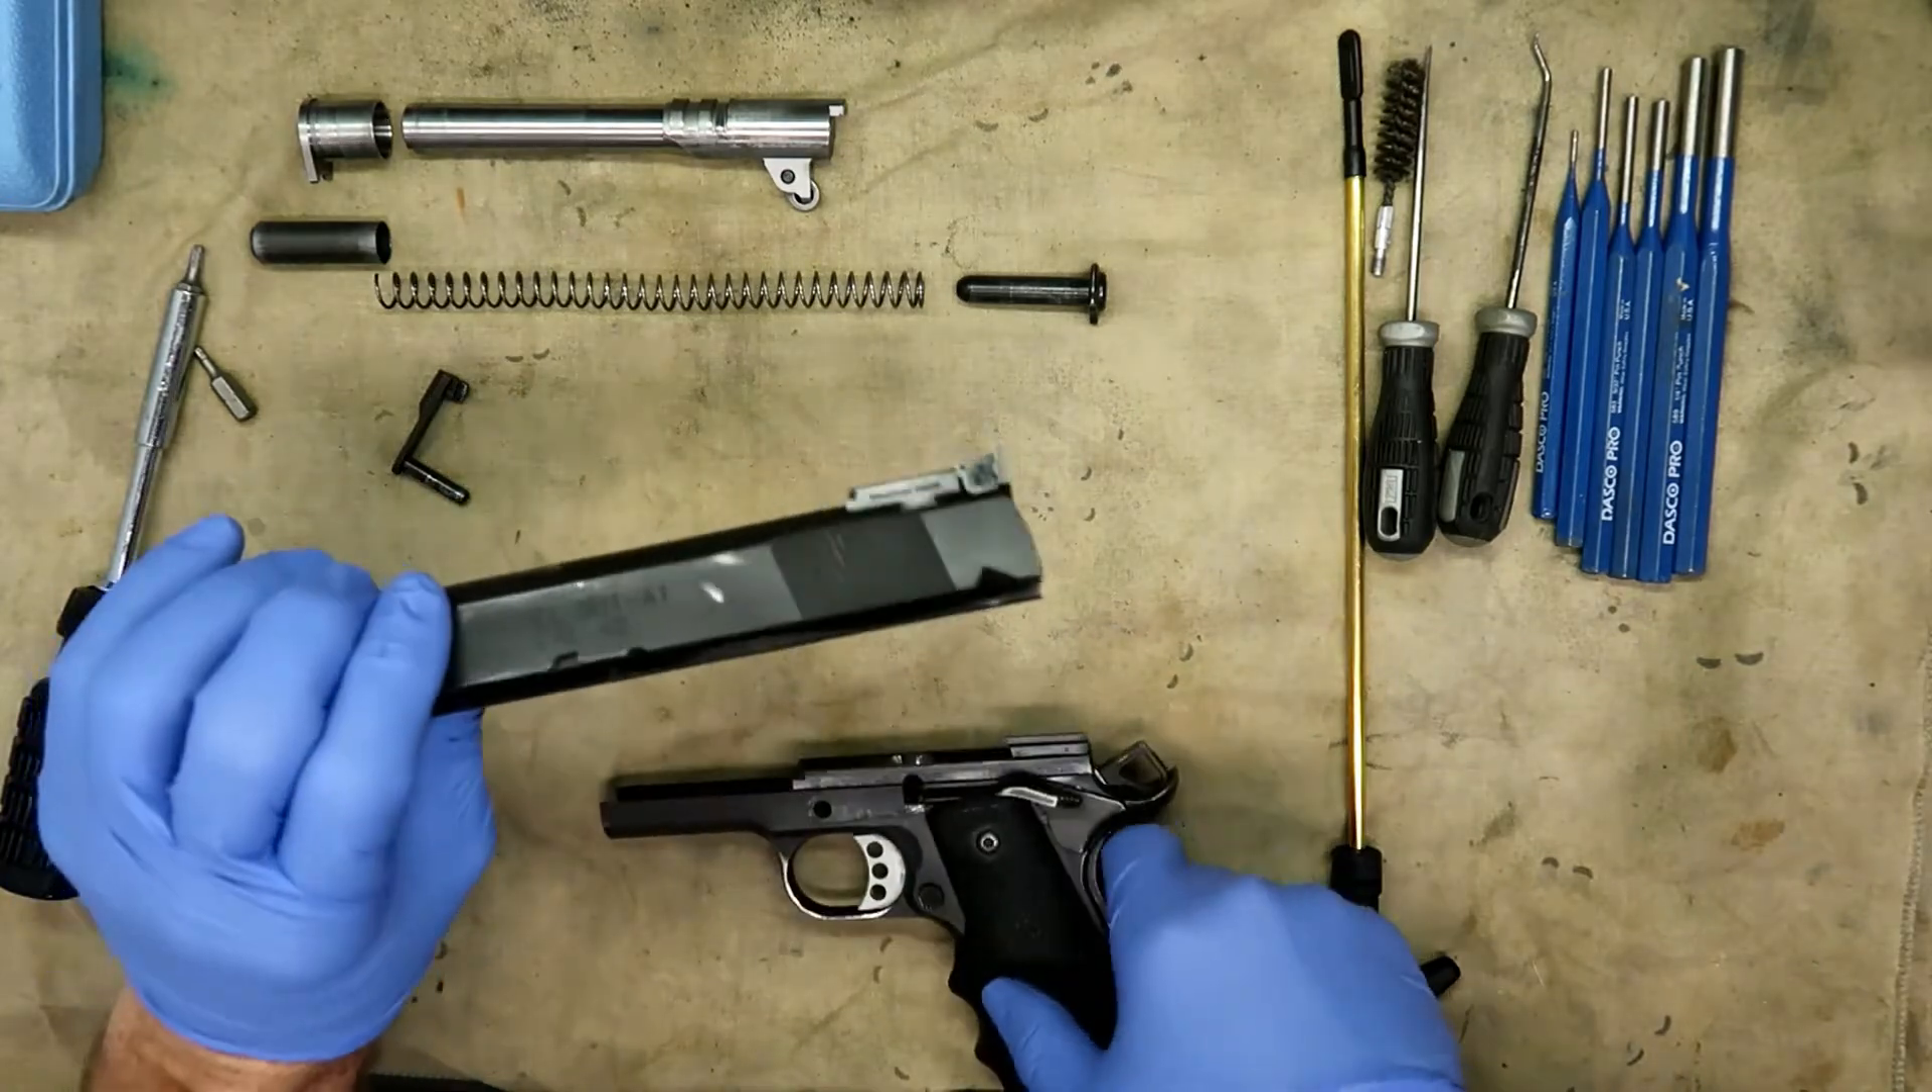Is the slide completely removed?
Yes.